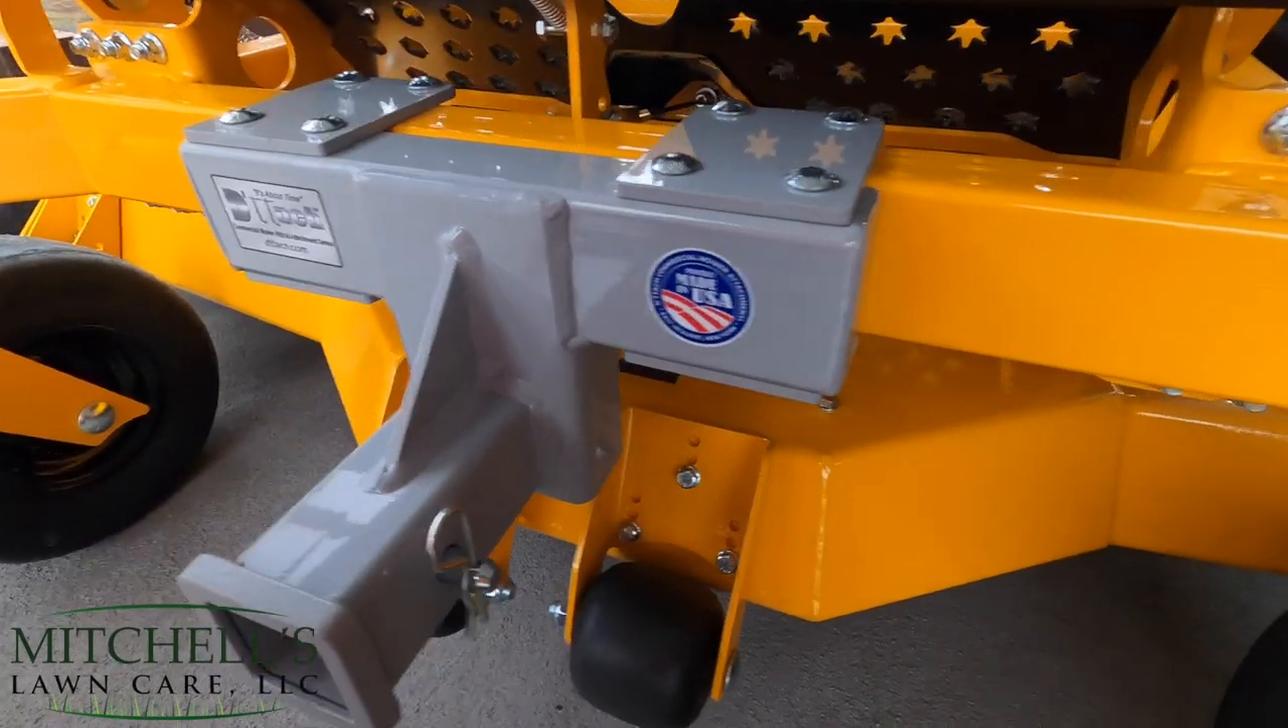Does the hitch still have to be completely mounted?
No.